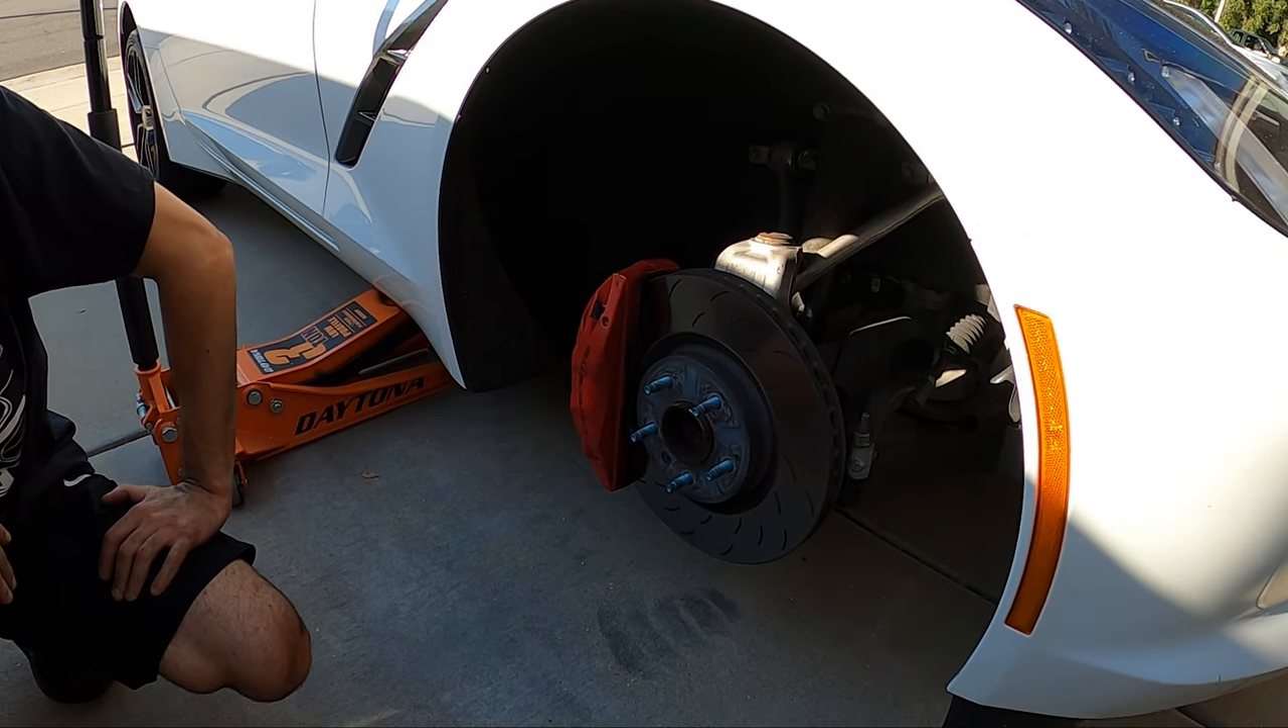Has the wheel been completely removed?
Yes.